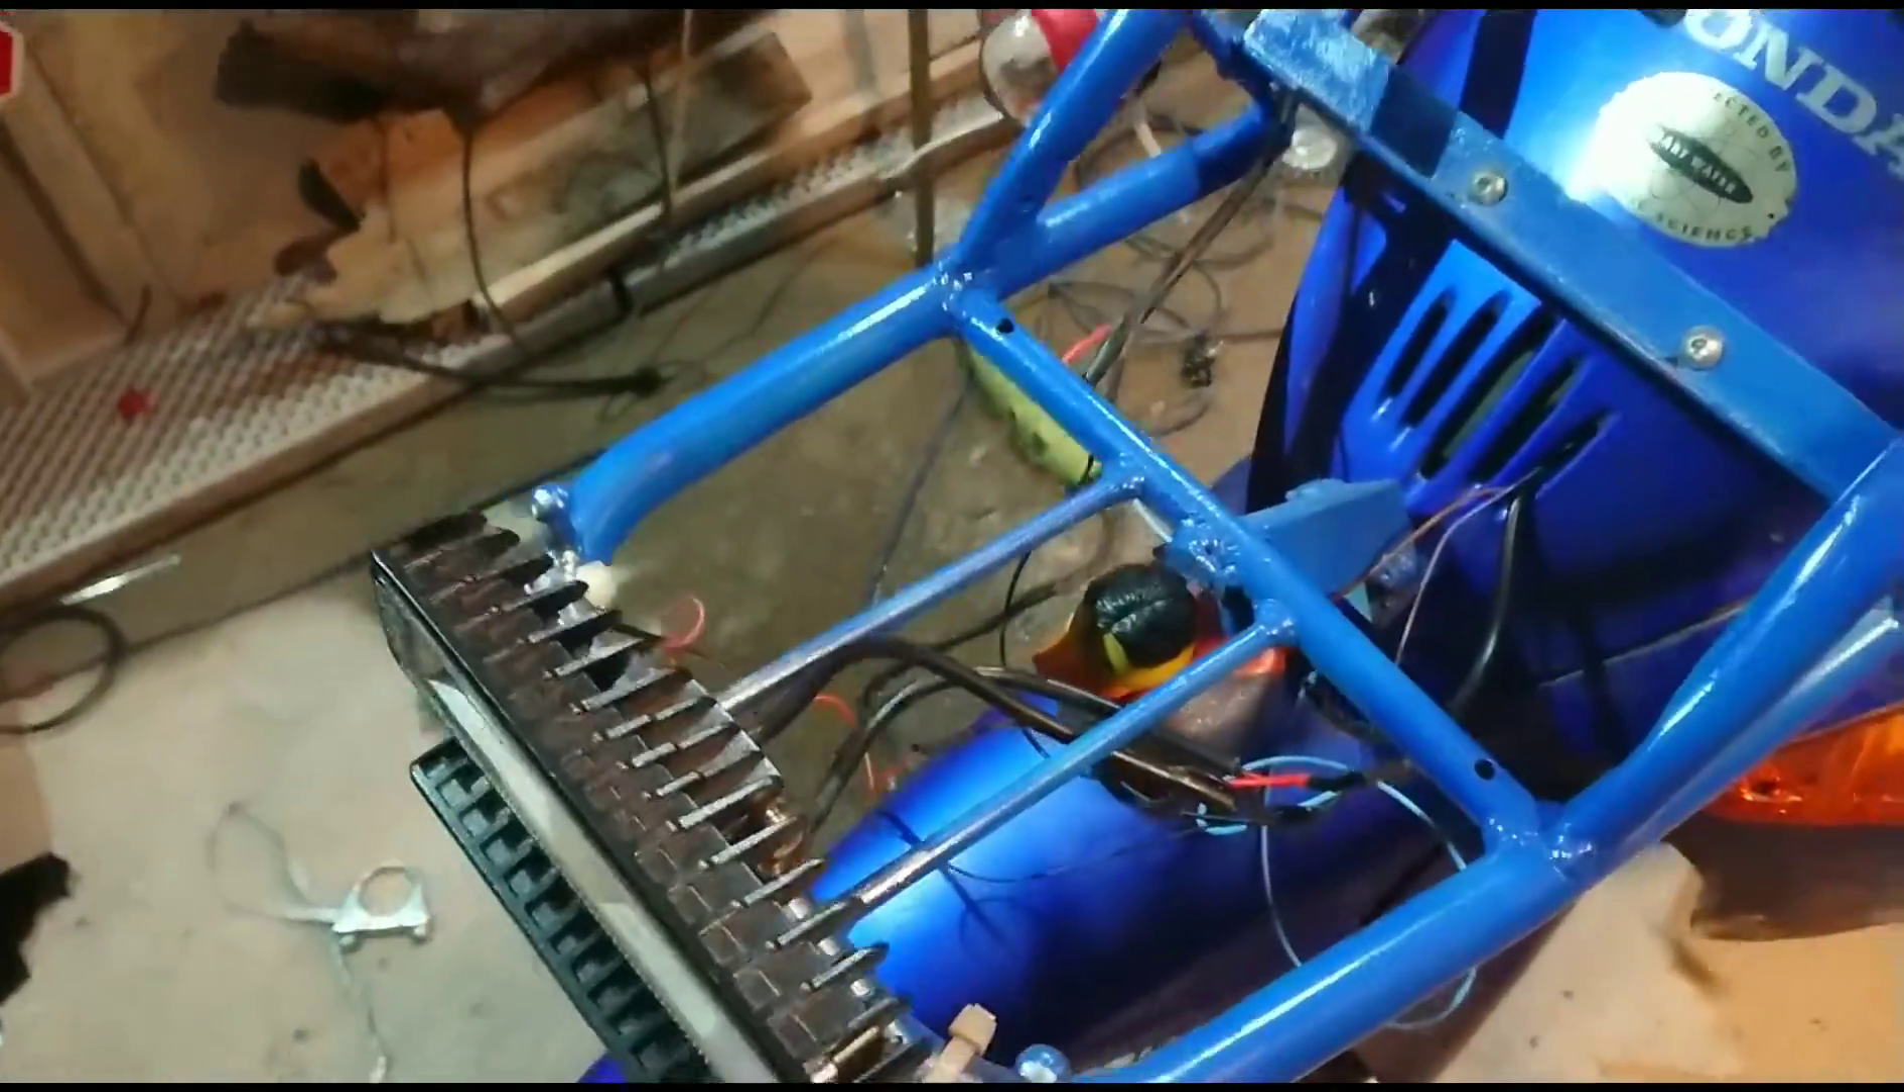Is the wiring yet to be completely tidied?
Yes.